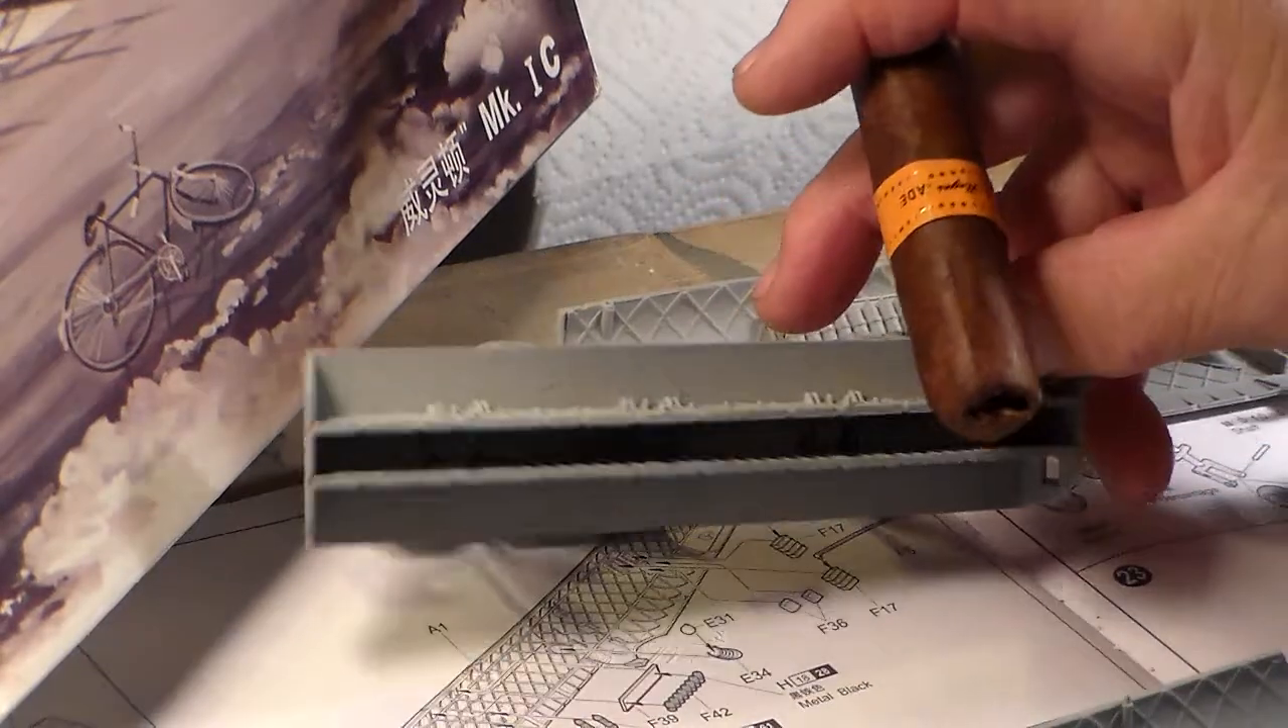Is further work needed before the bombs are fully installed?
Yes.